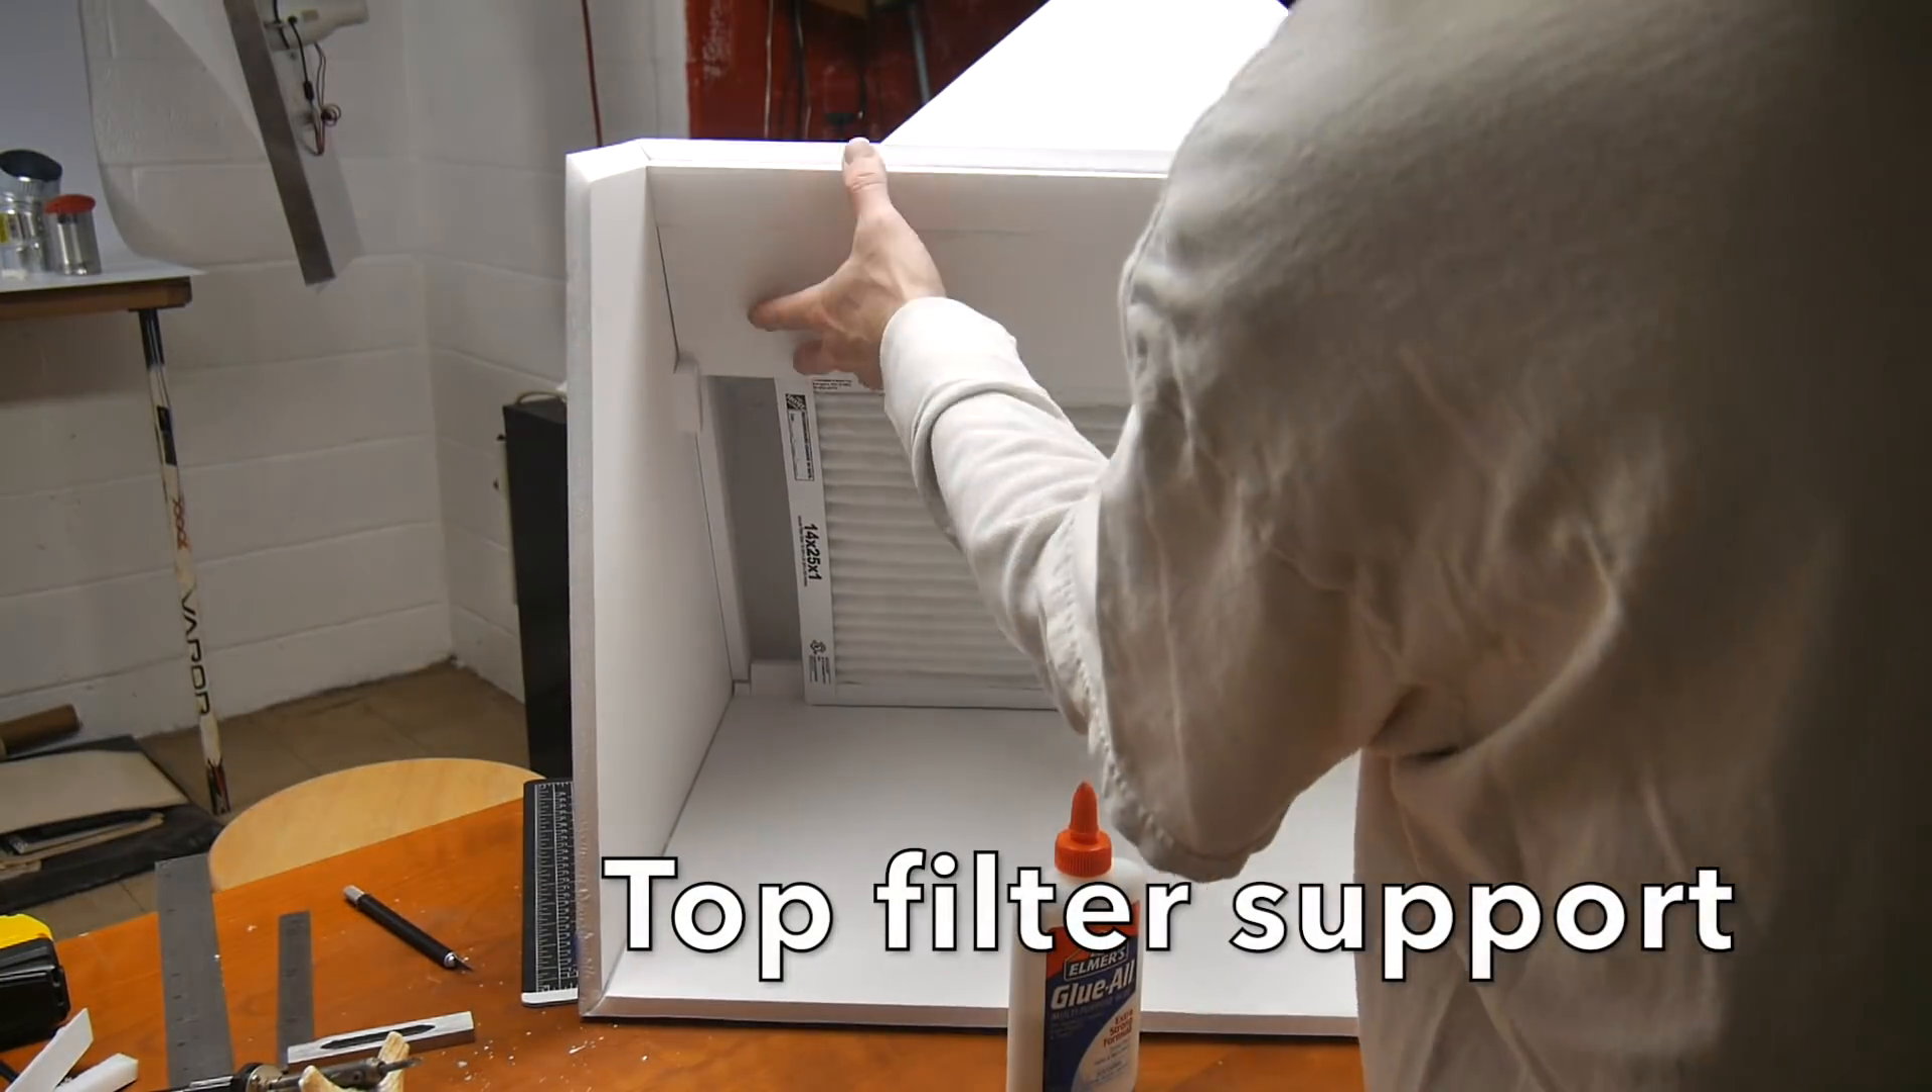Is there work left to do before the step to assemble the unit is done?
Yes.